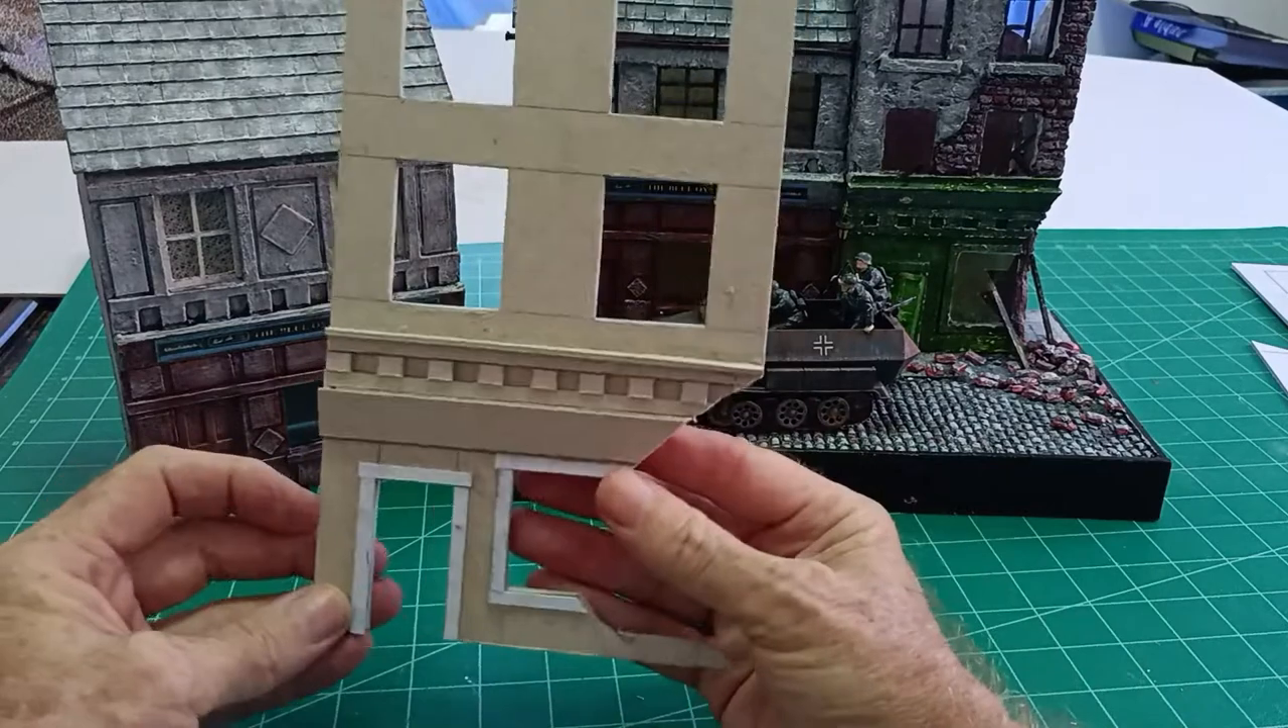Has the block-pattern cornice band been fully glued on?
Yes.